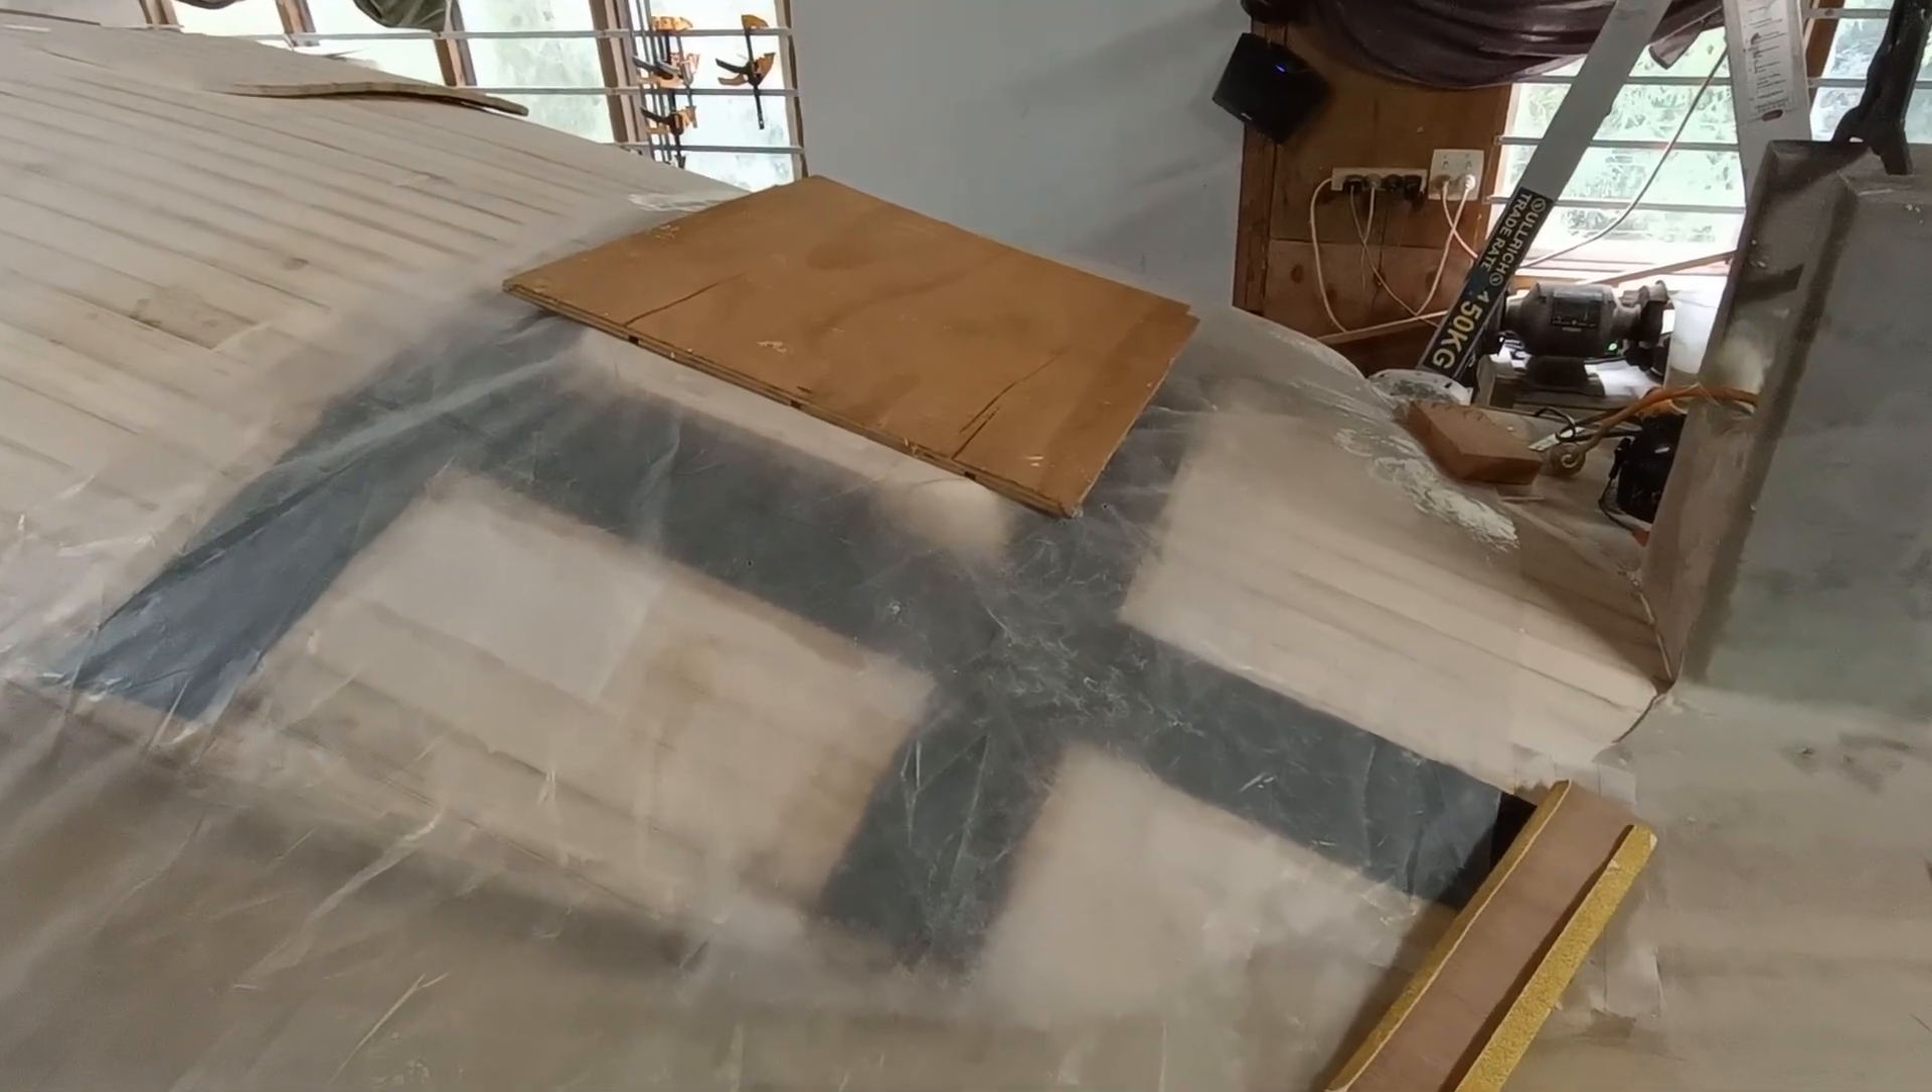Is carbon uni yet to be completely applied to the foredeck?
No.